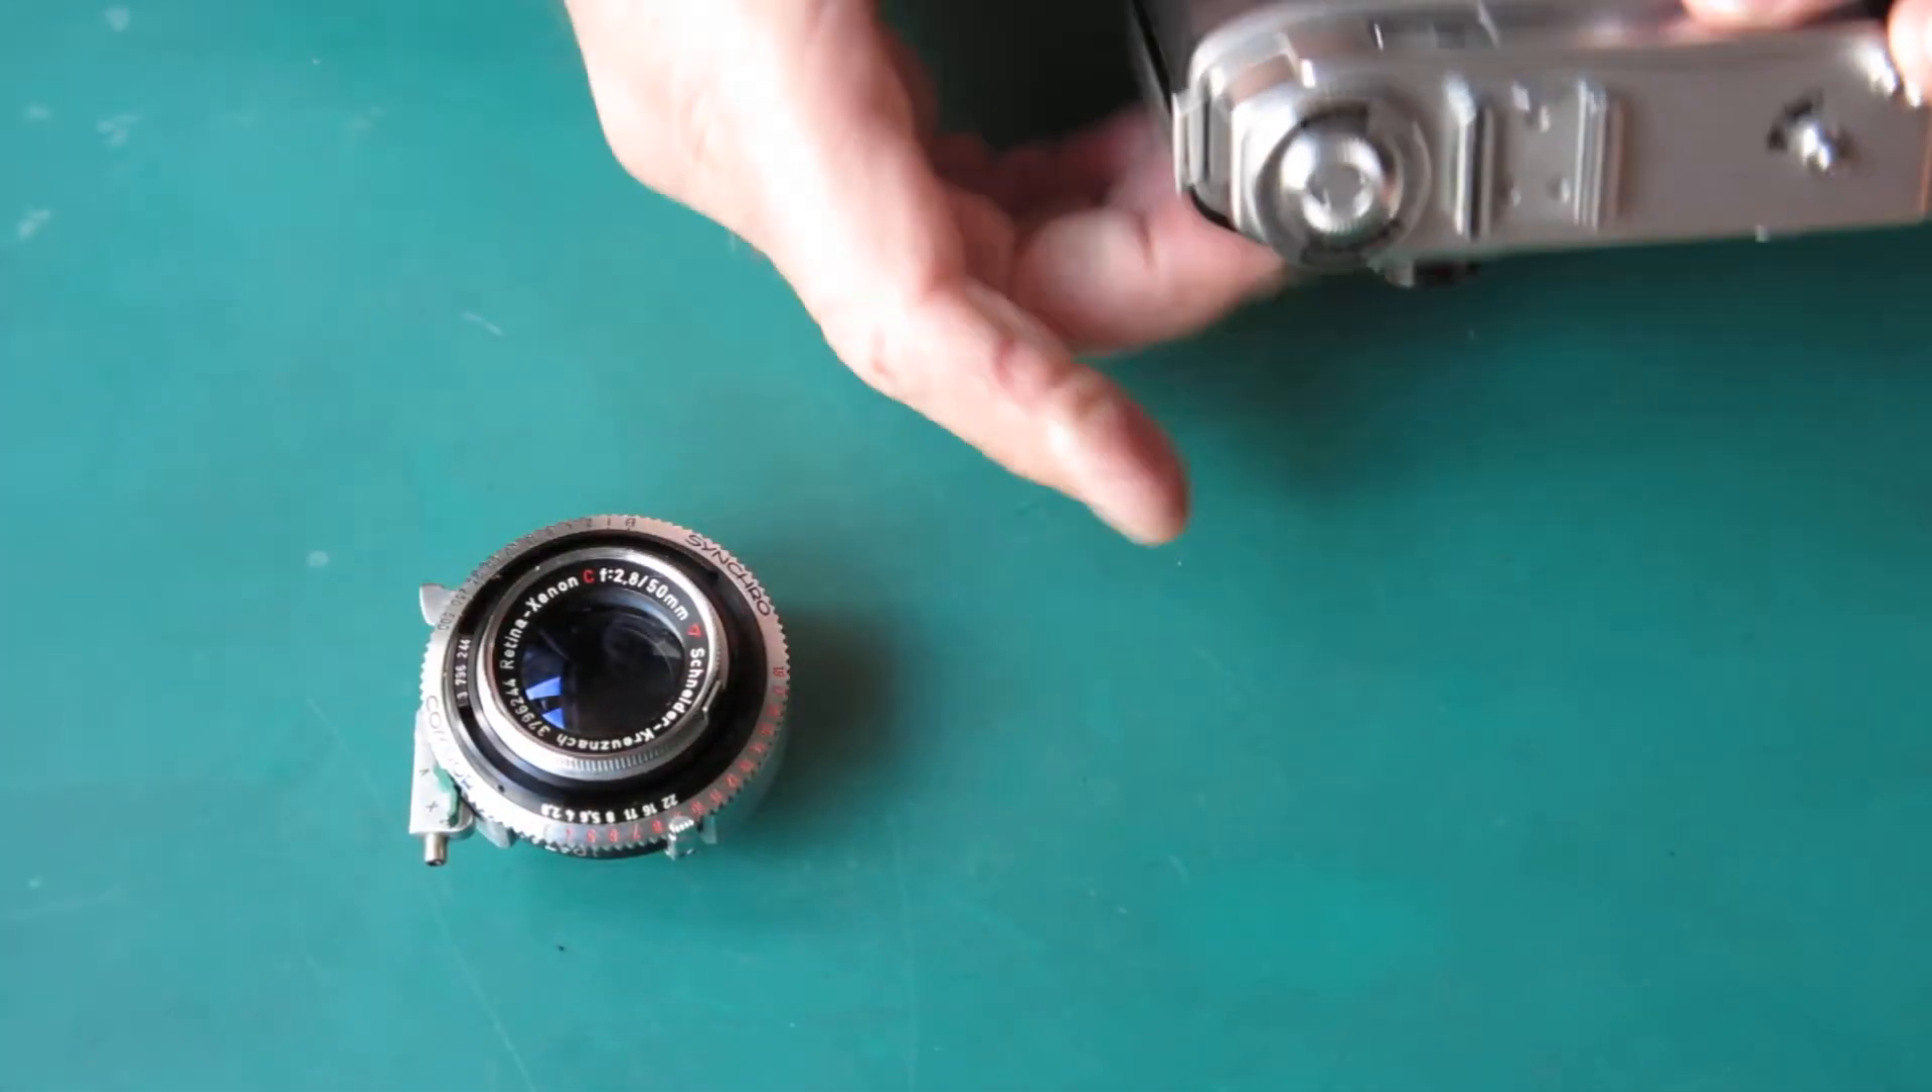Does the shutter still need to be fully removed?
No.